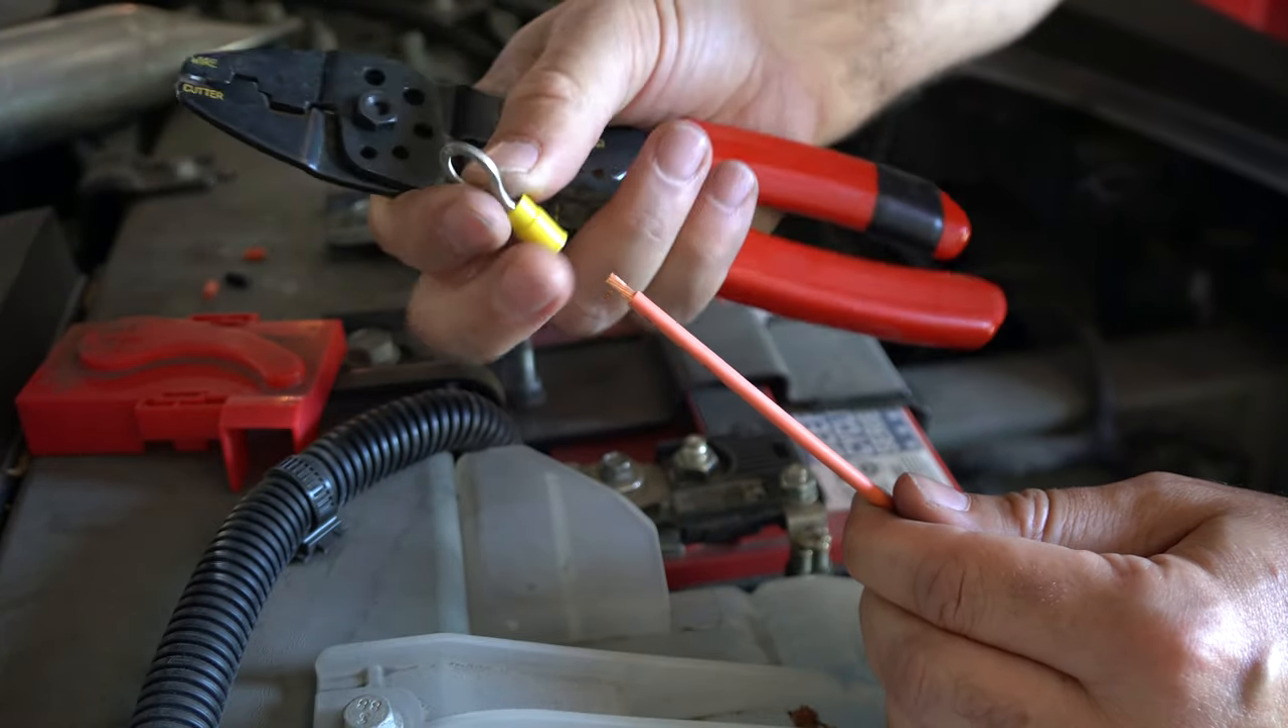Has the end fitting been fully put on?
No.